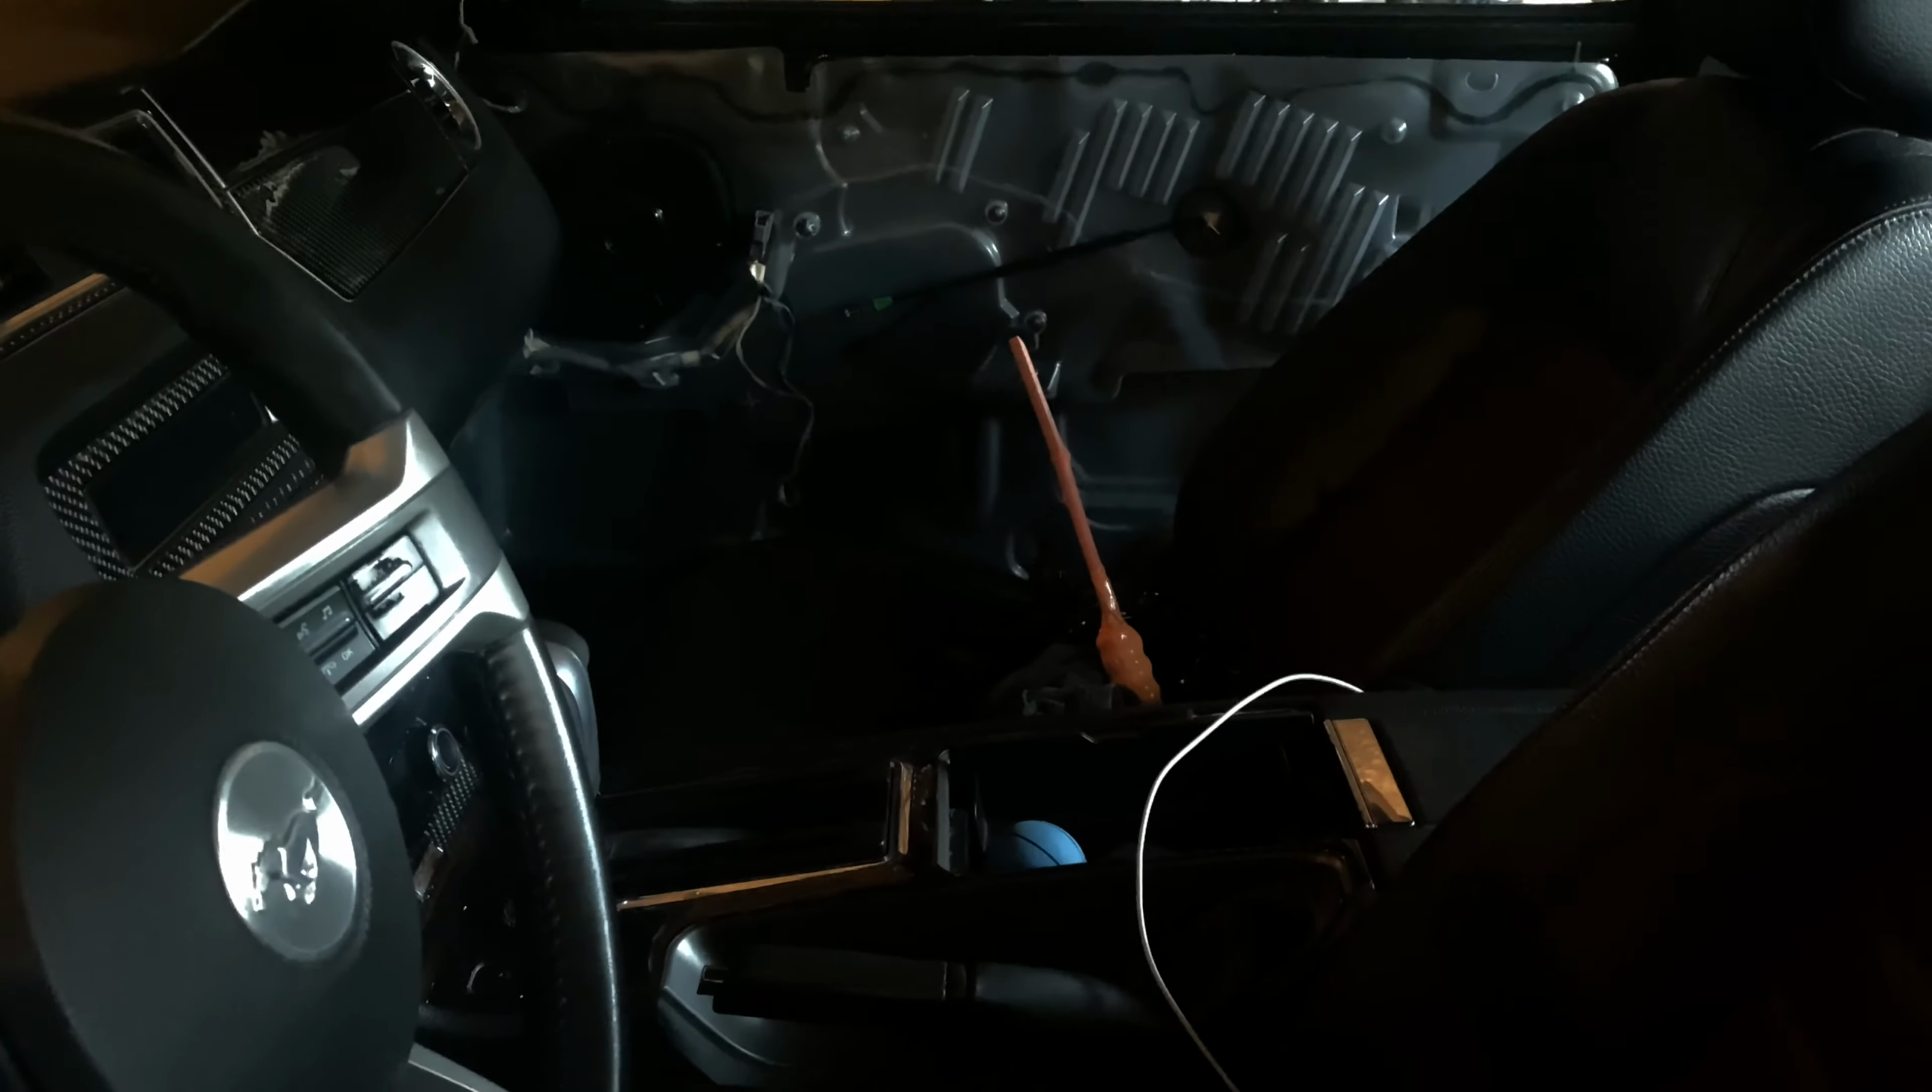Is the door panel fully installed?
No.